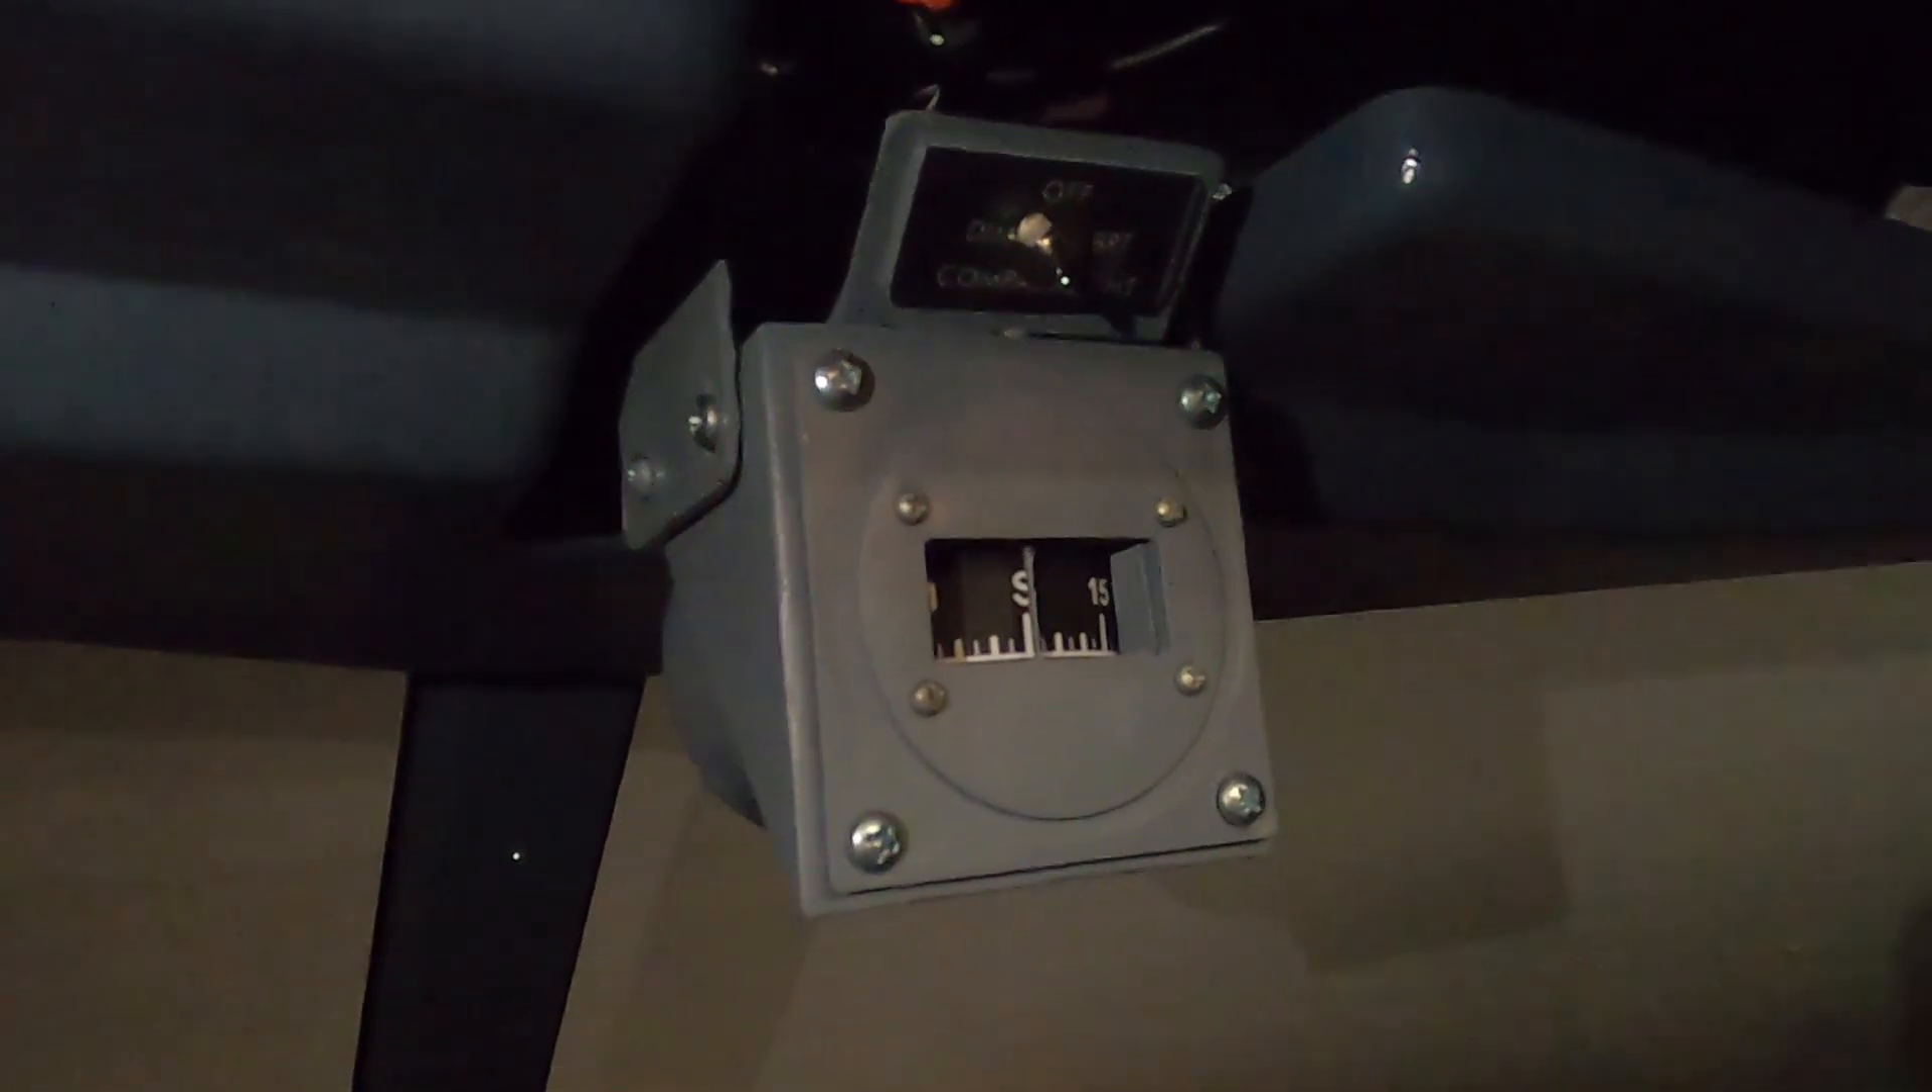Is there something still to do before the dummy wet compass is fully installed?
No.